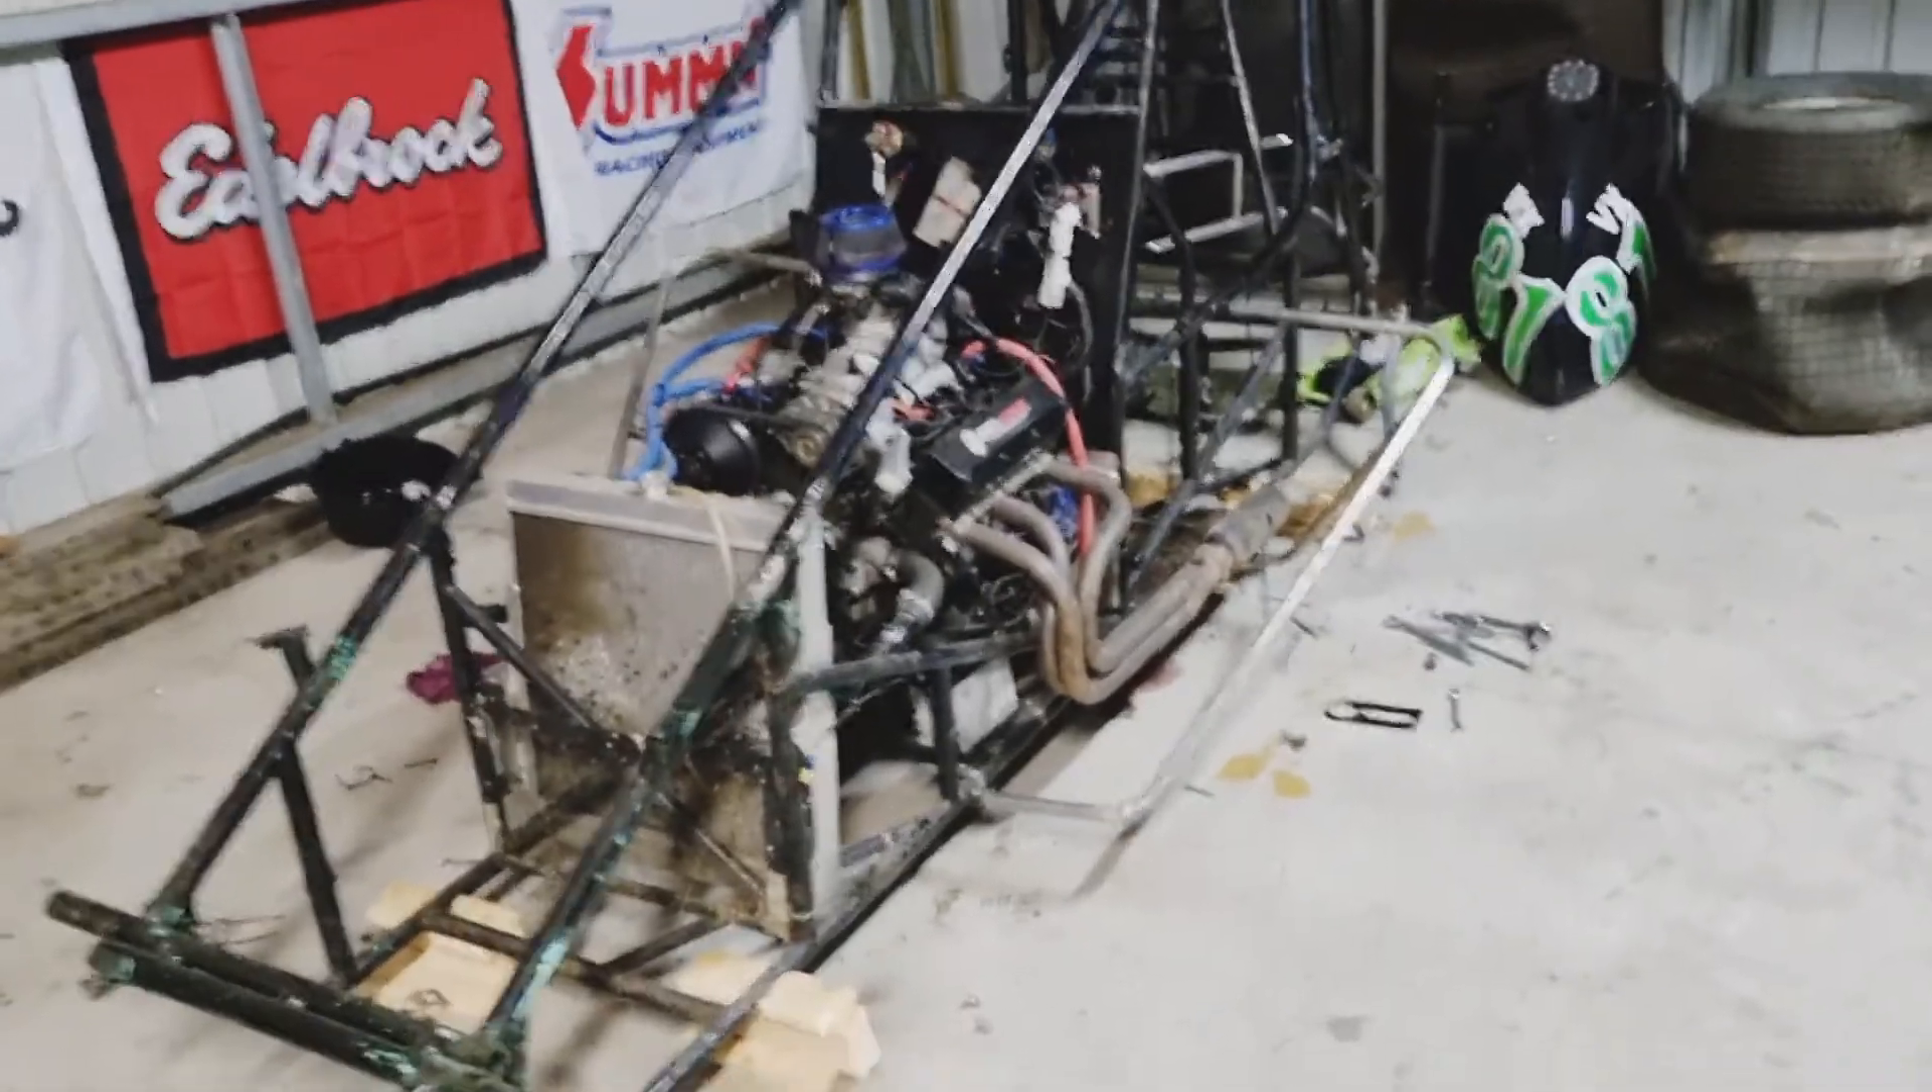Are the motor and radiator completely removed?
No.